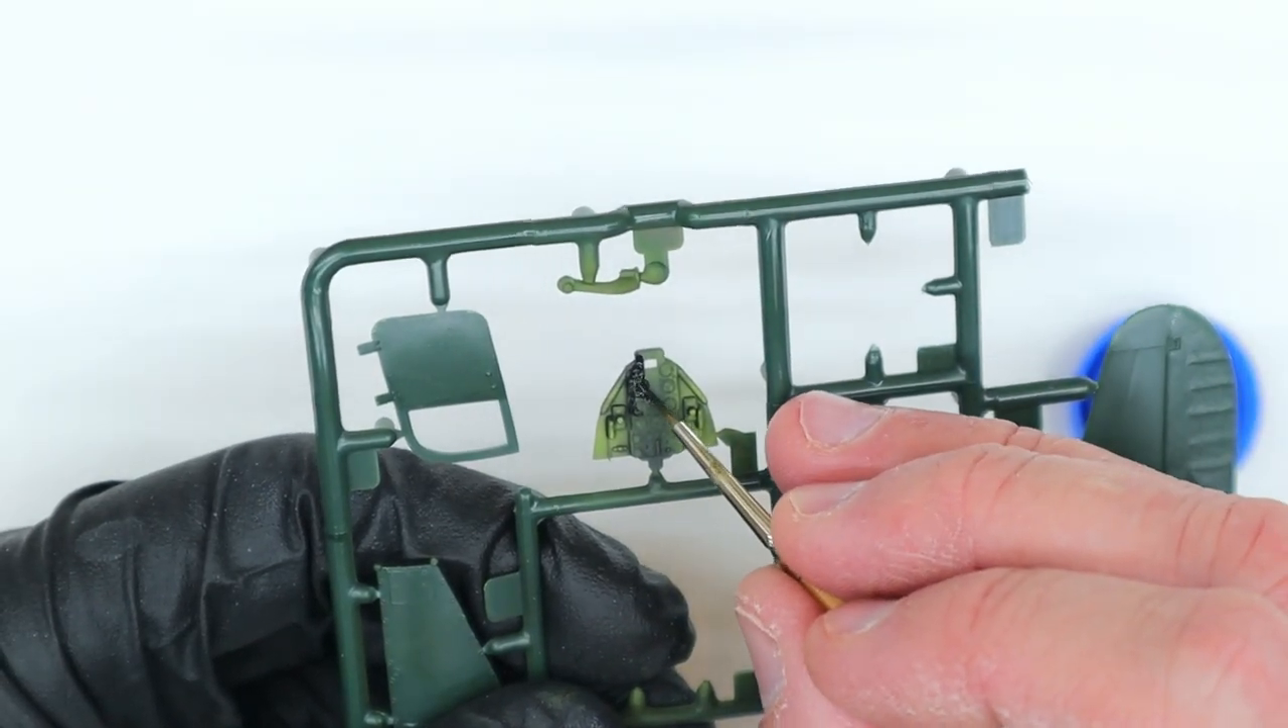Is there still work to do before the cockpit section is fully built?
Yes.